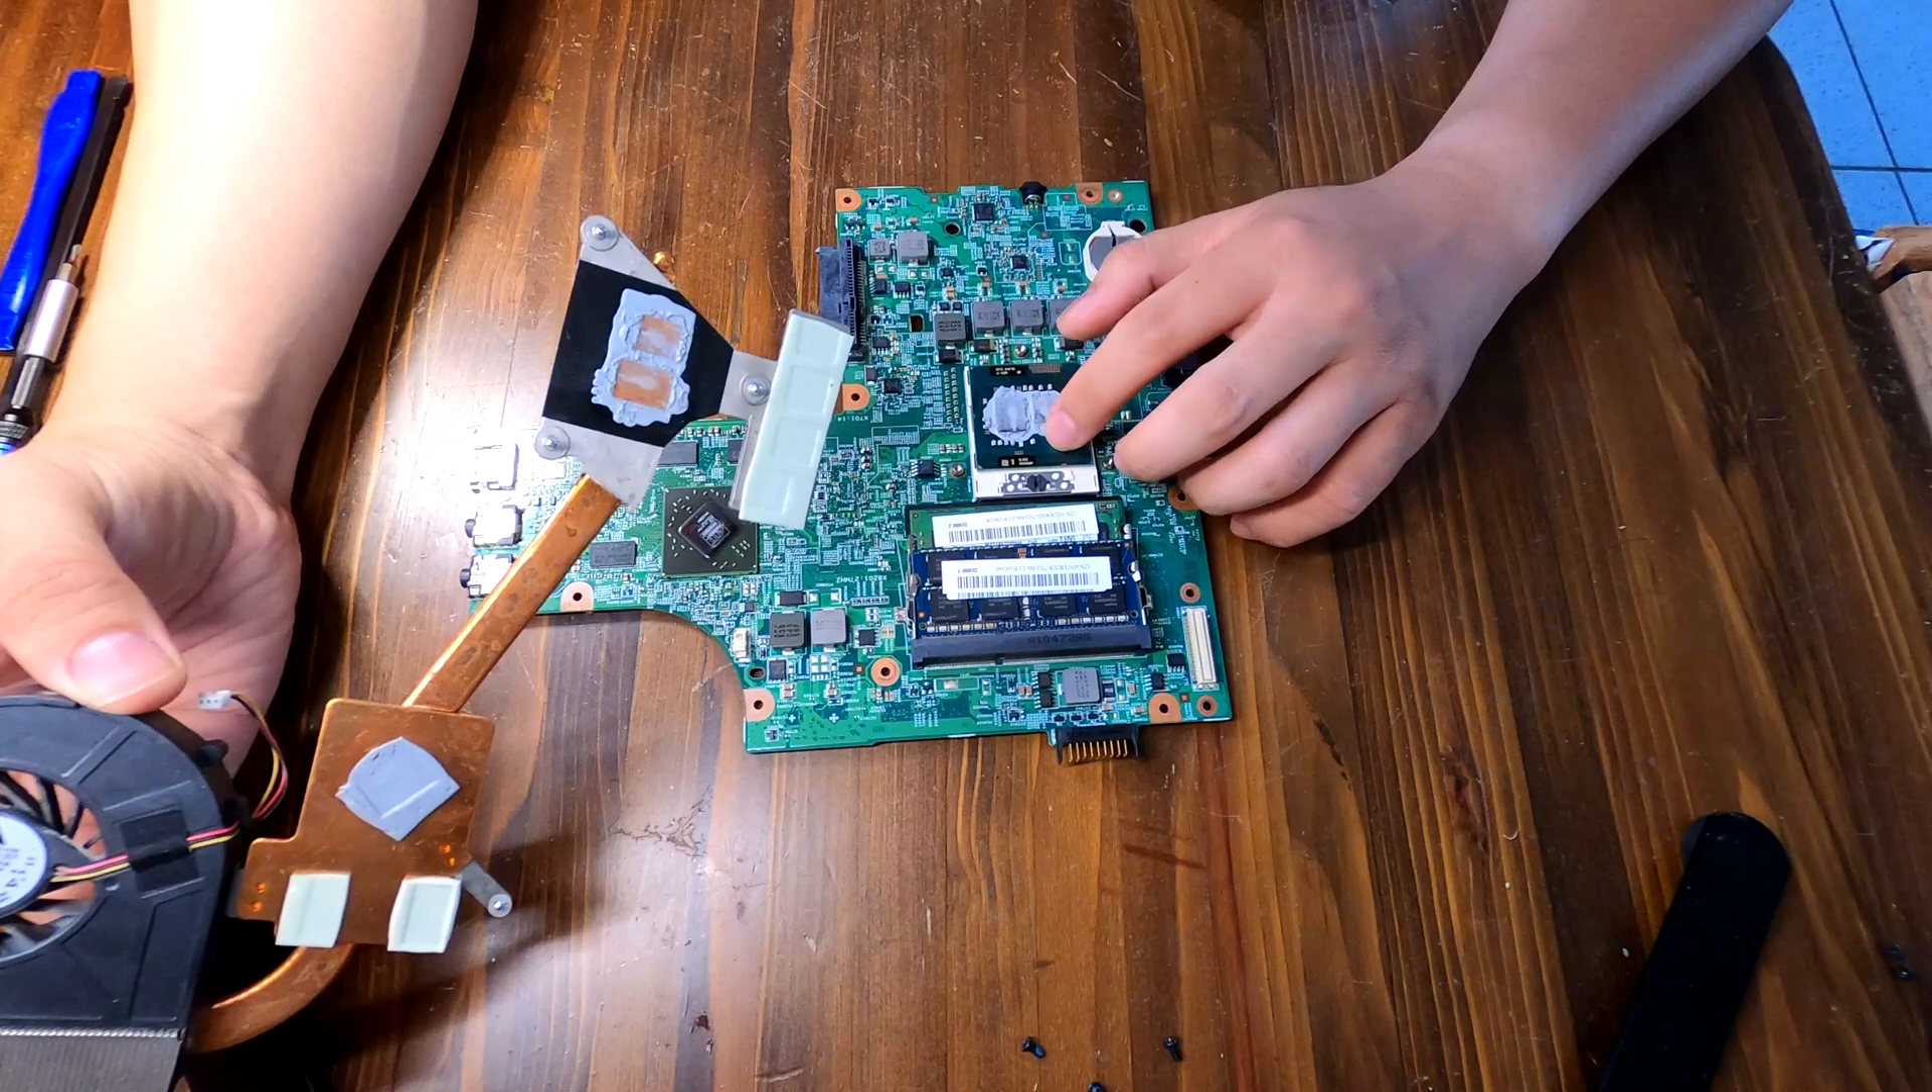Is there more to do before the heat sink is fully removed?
No.